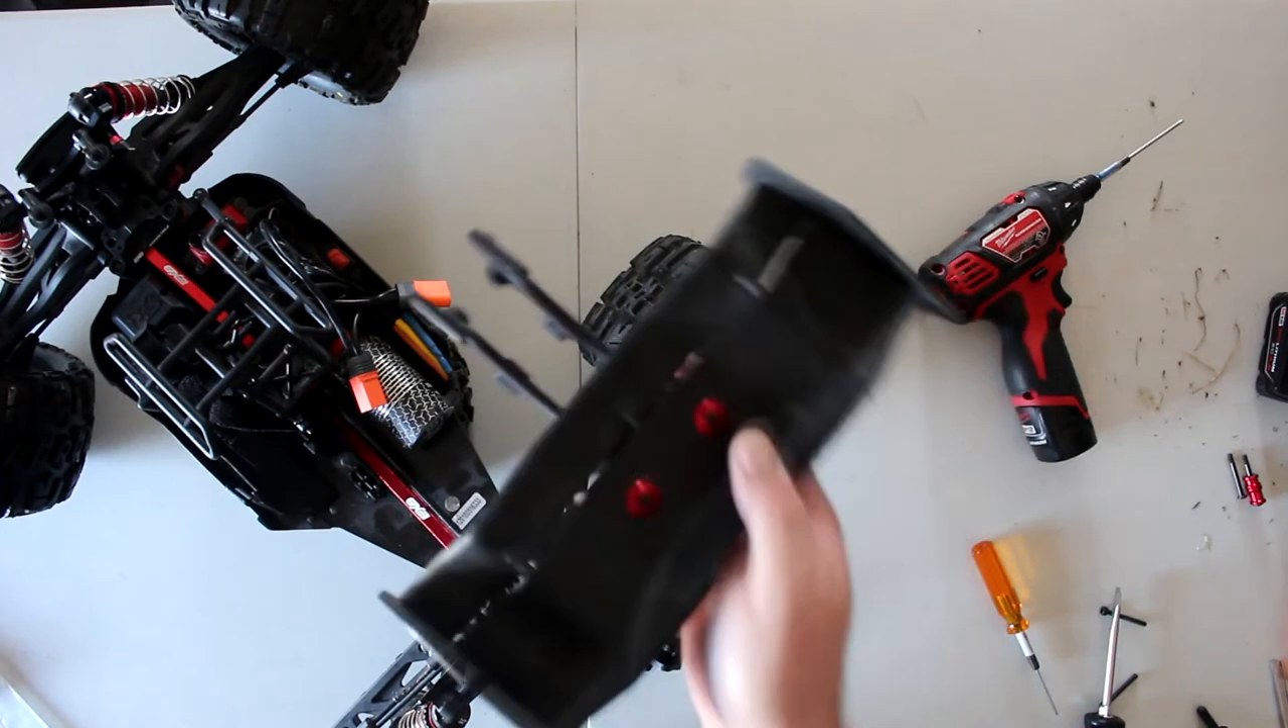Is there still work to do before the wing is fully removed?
No.